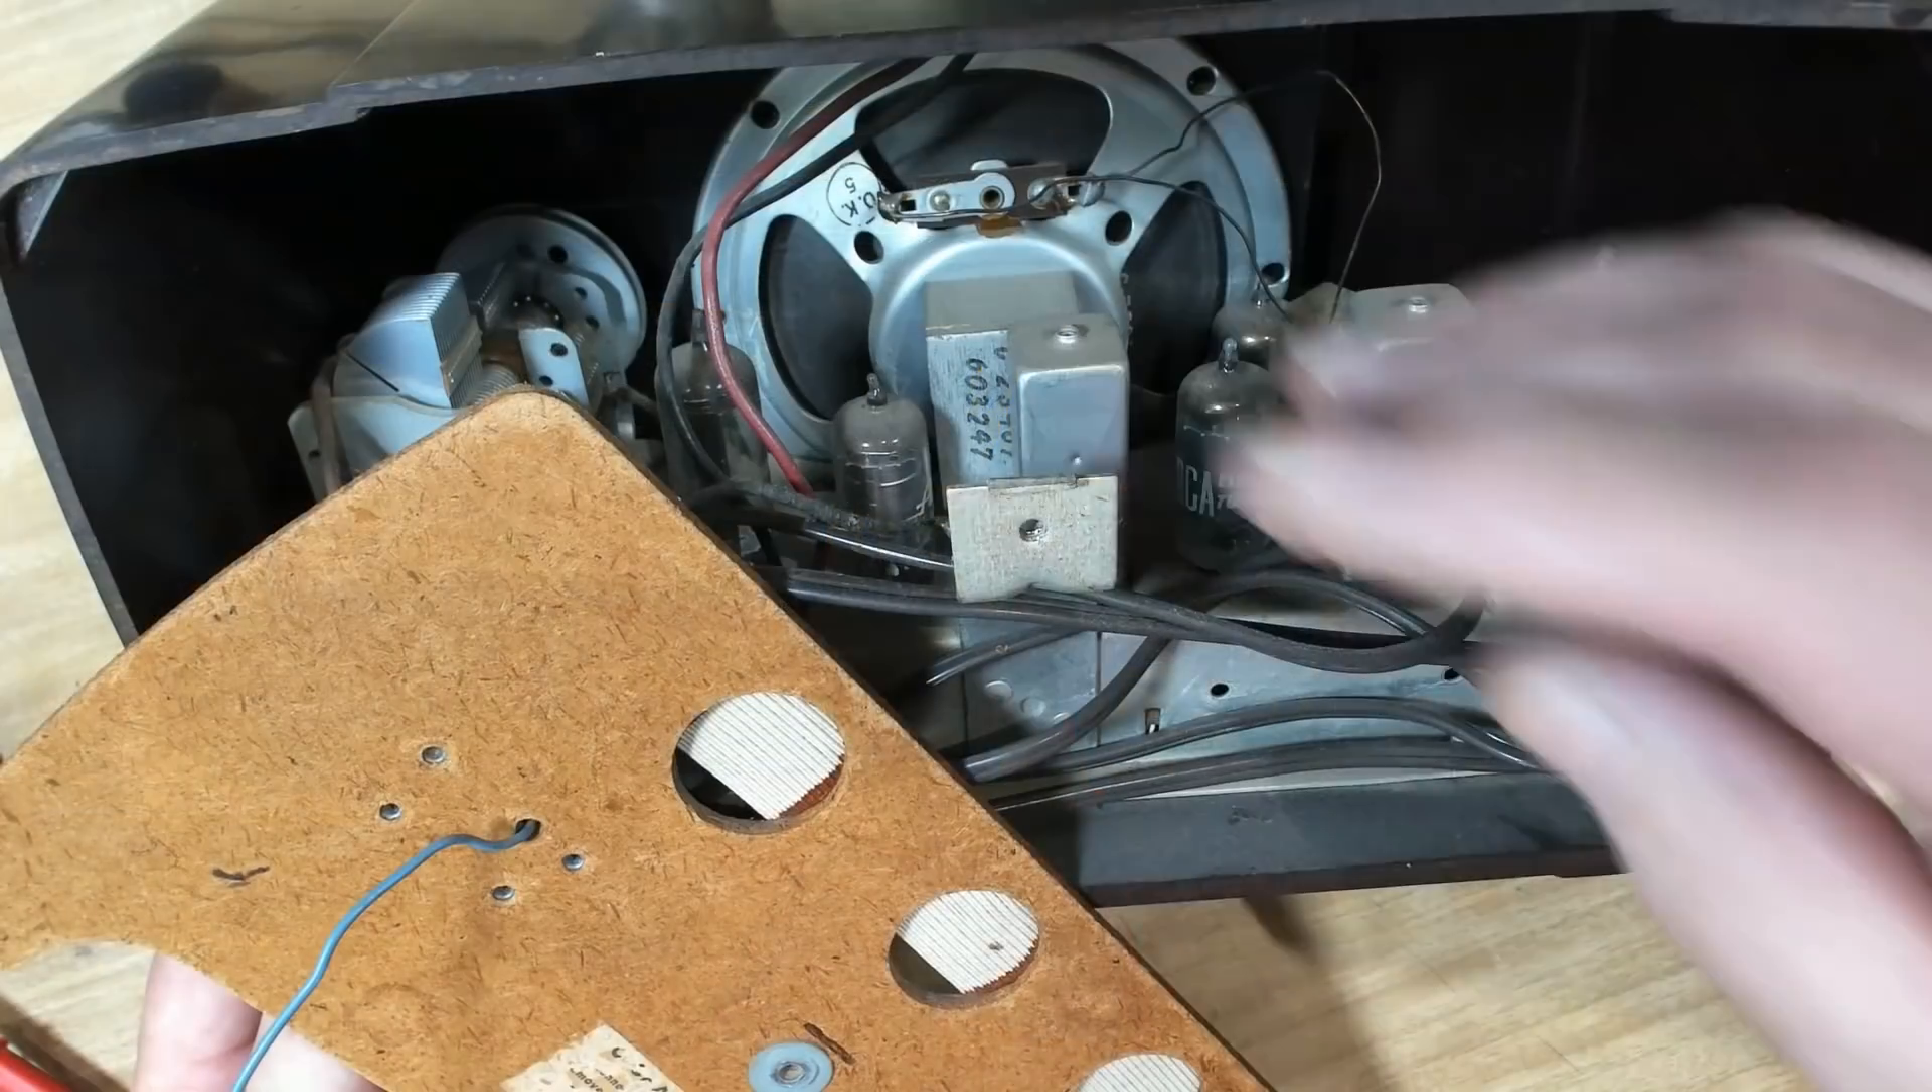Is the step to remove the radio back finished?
Yes.